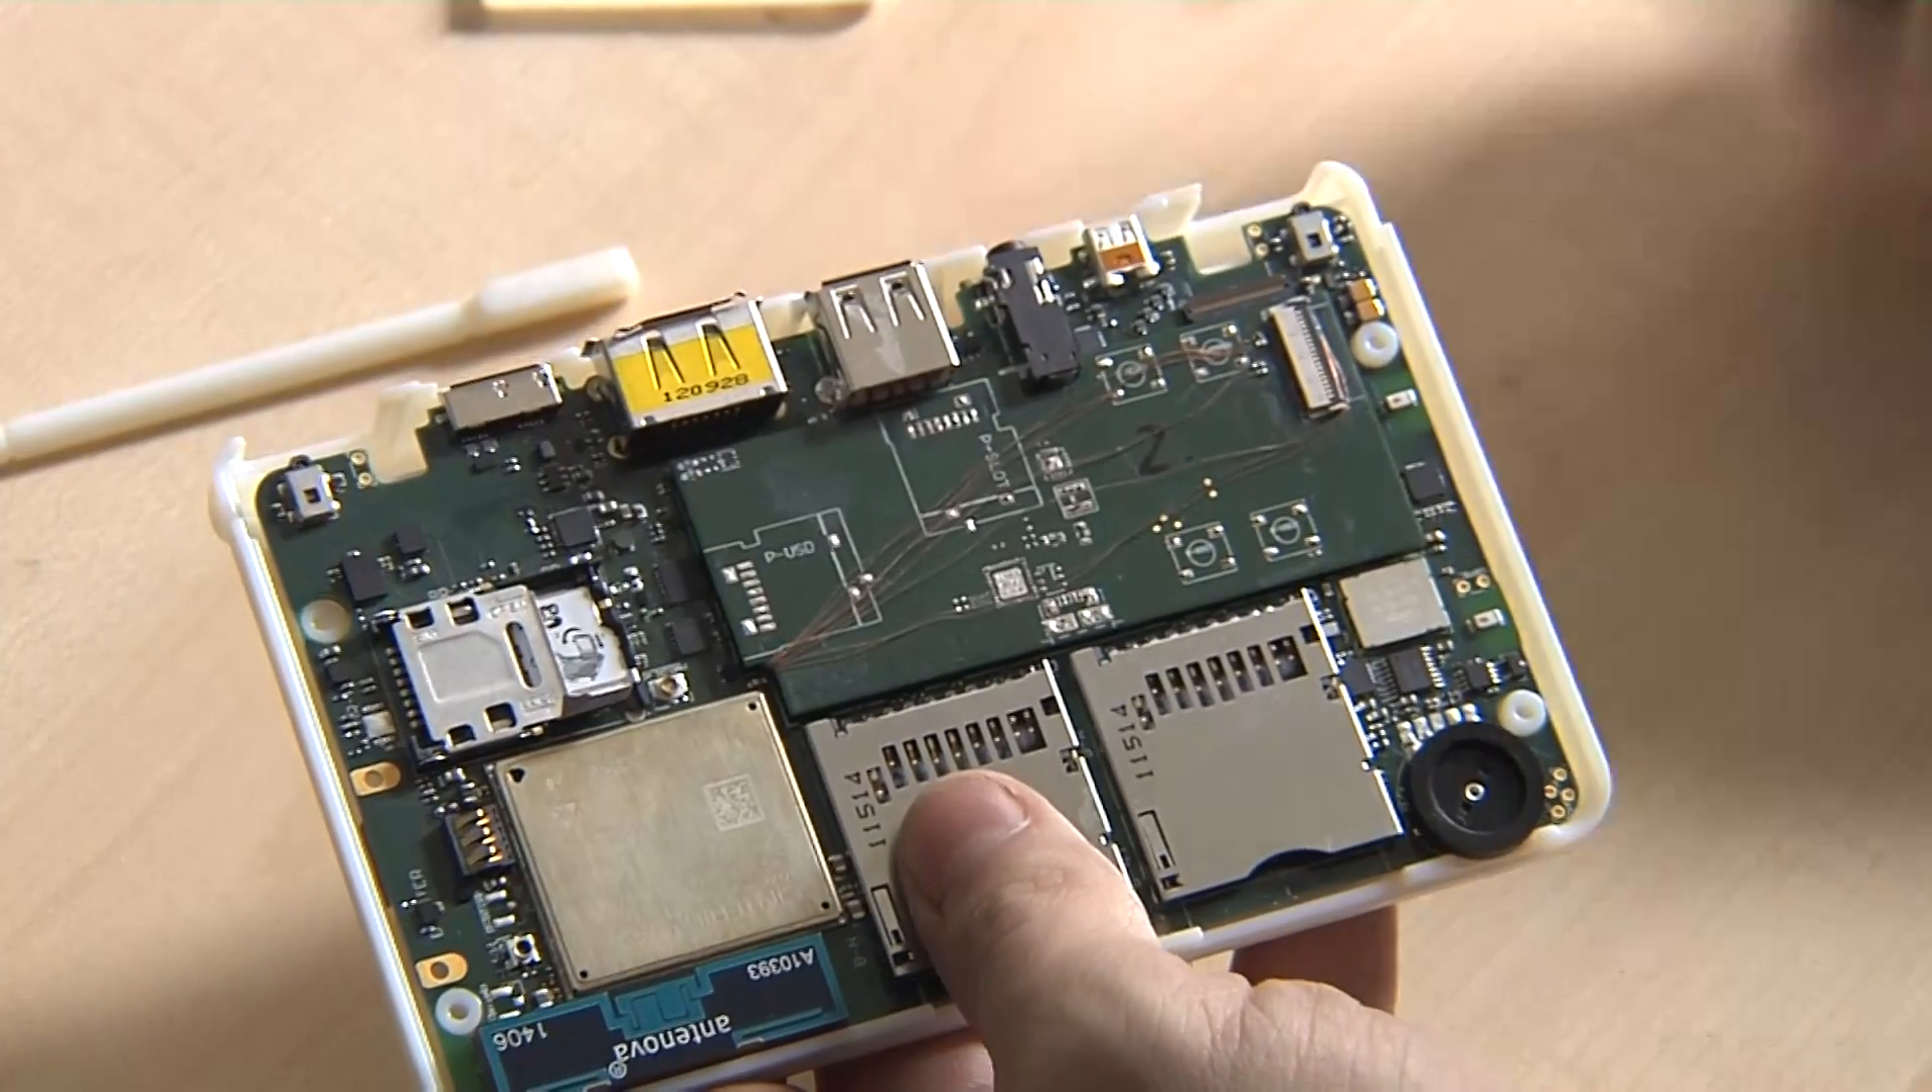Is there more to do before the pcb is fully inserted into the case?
No.